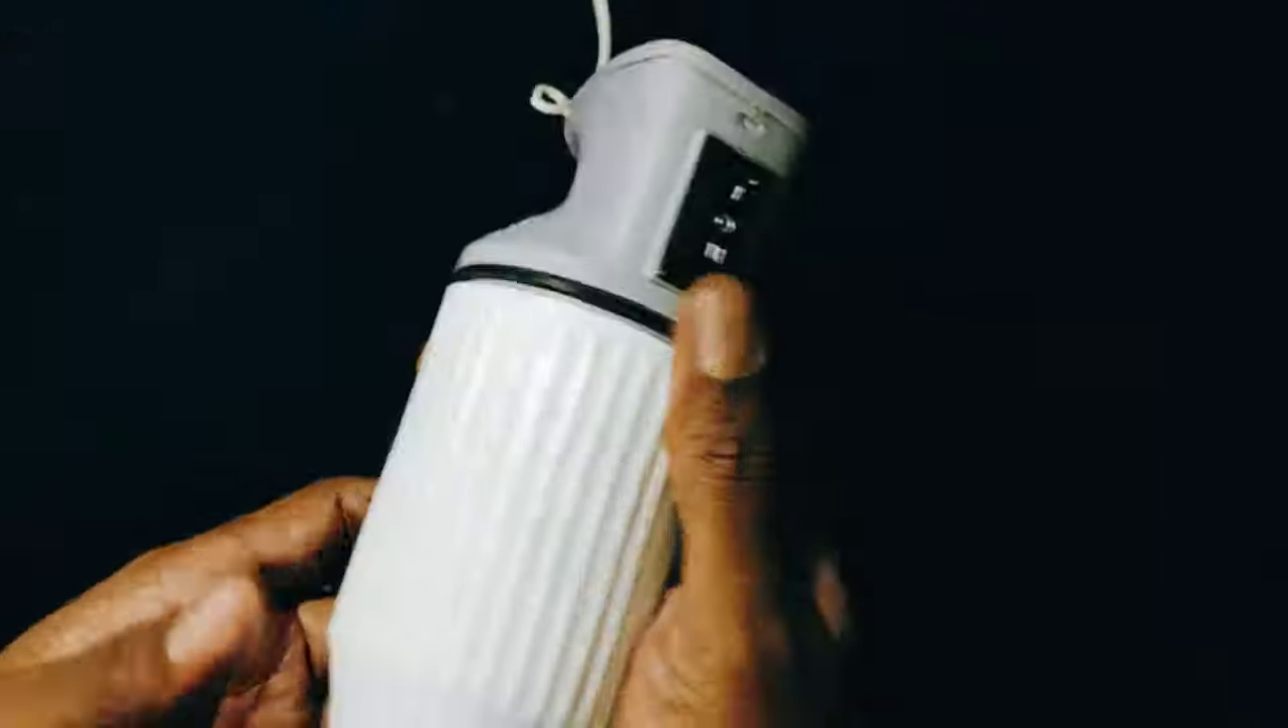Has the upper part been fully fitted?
Yes.